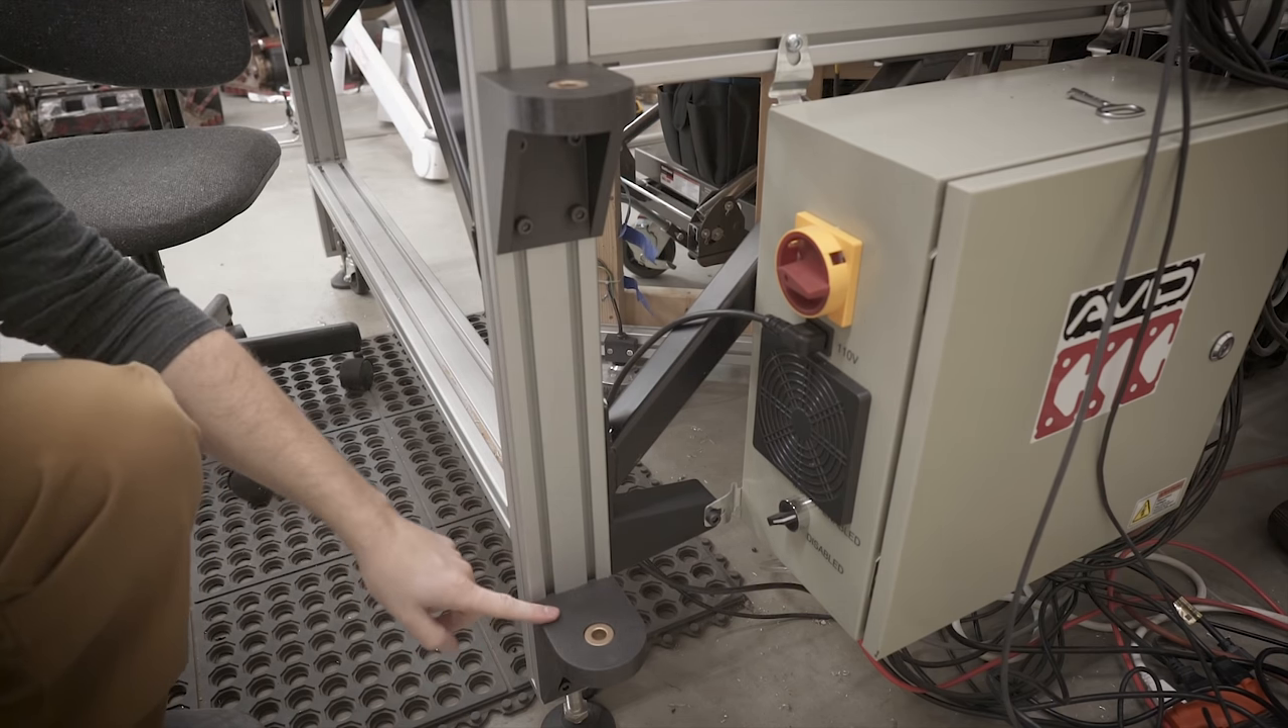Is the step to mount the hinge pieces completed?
Yes.